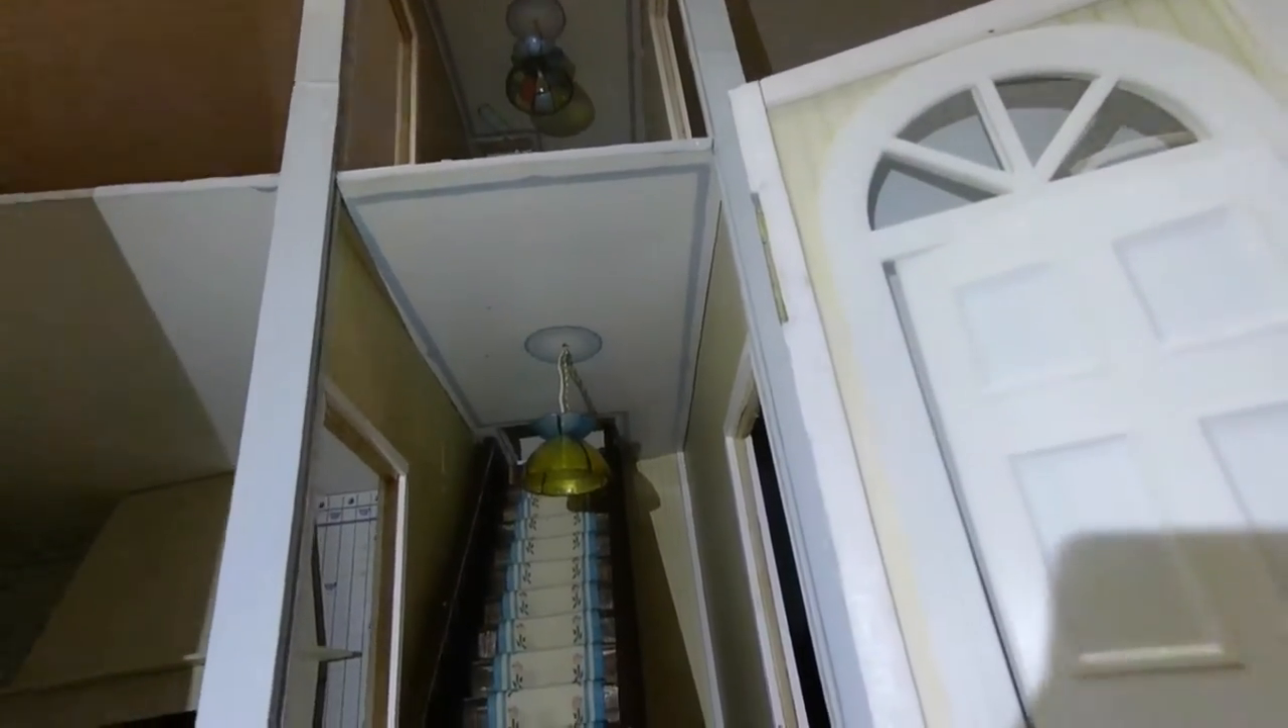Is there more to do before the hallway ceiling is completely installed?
No.